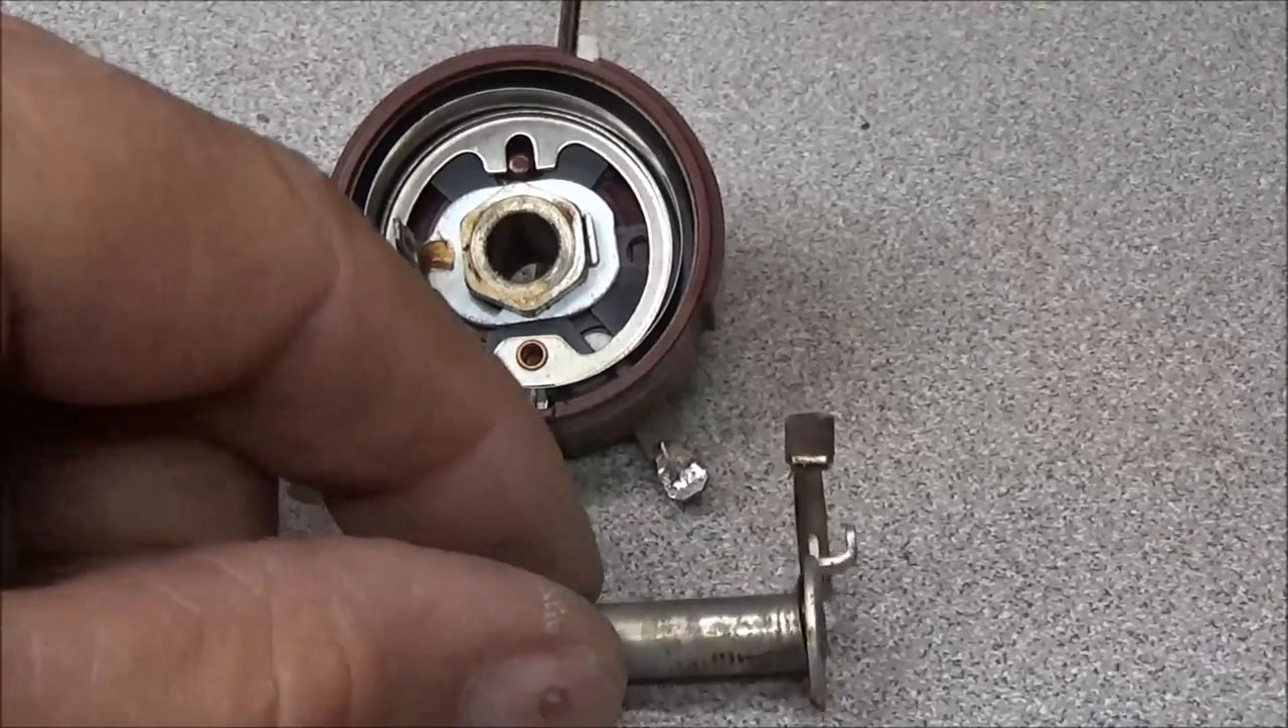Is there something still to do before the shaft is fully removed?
No.